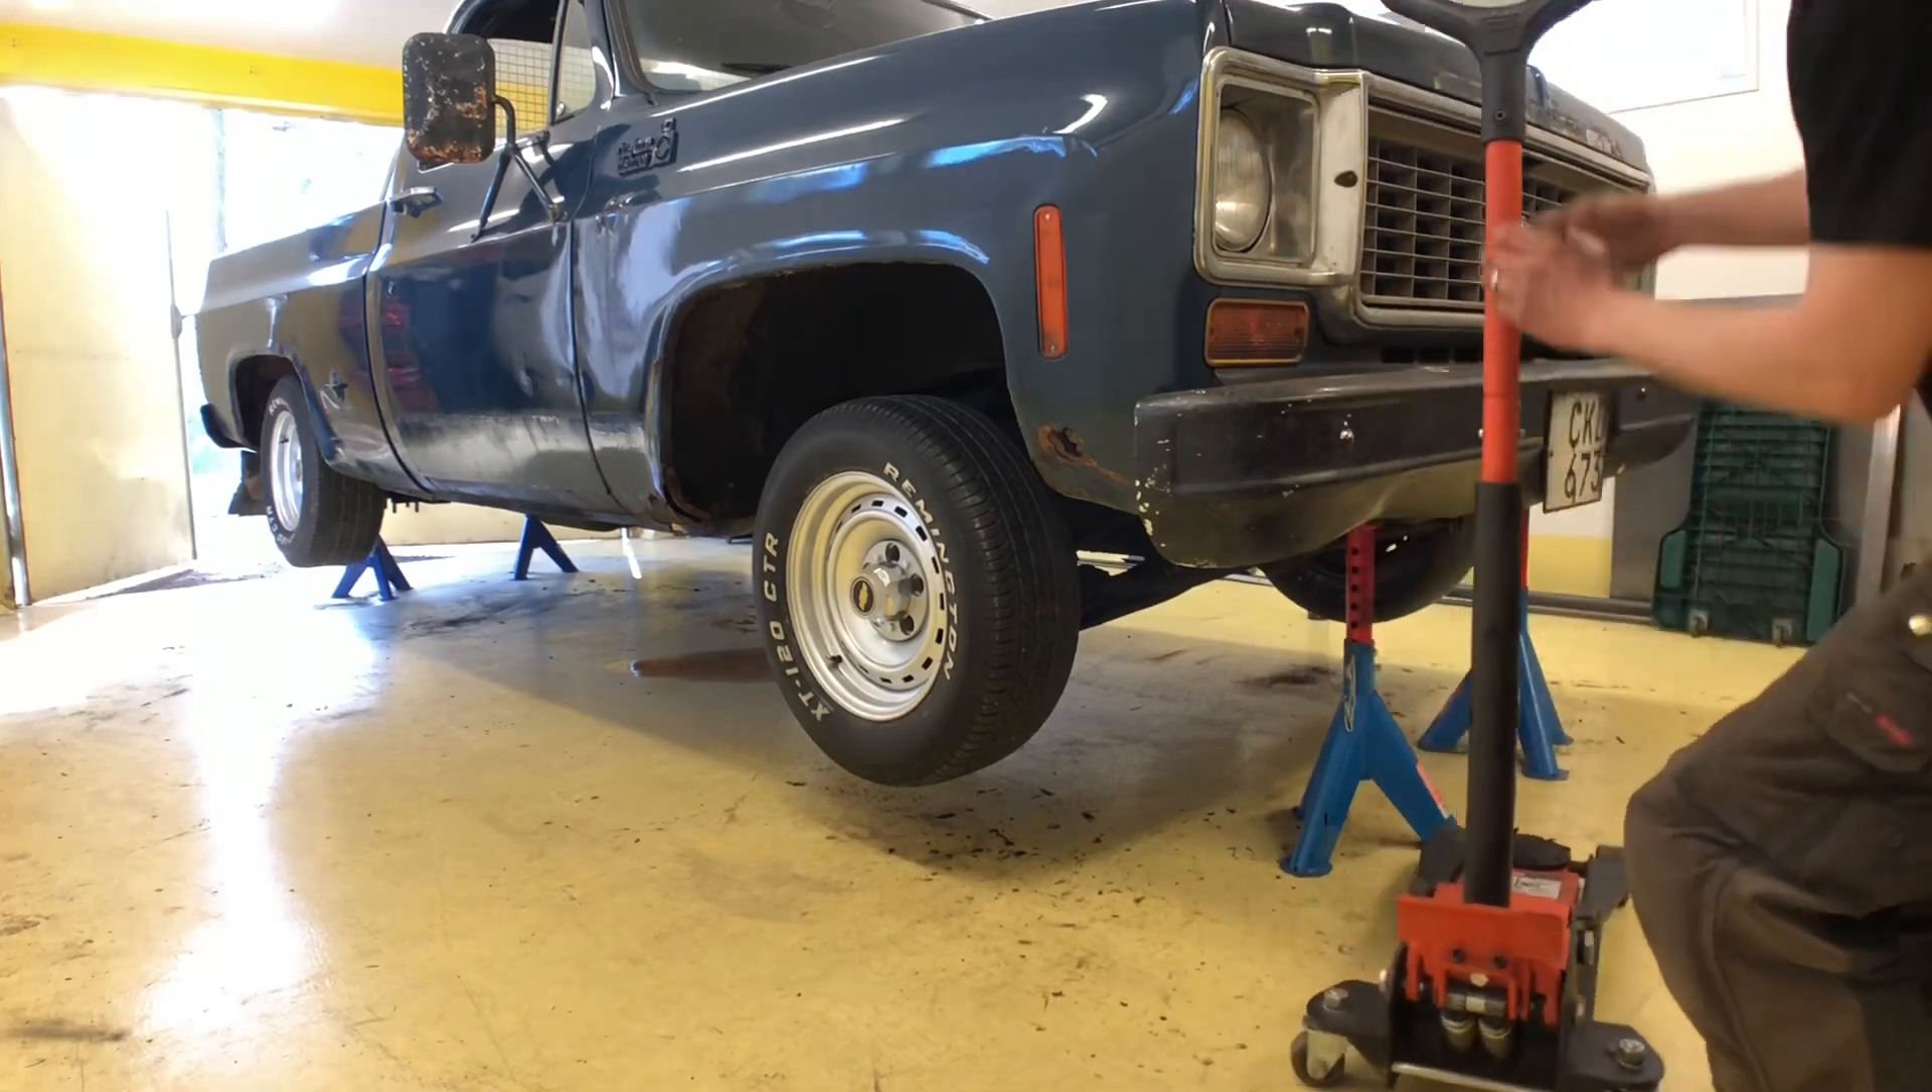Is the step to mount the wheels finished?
Yes.